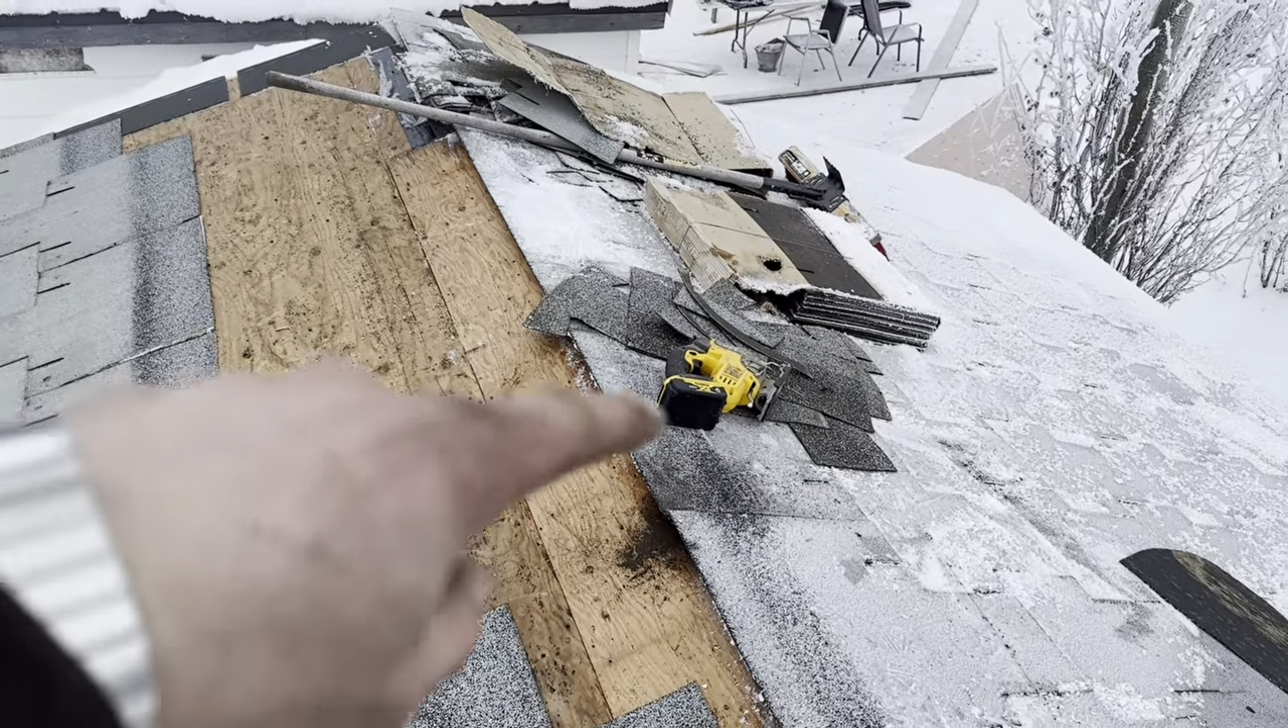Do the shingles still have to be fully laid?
Yes.